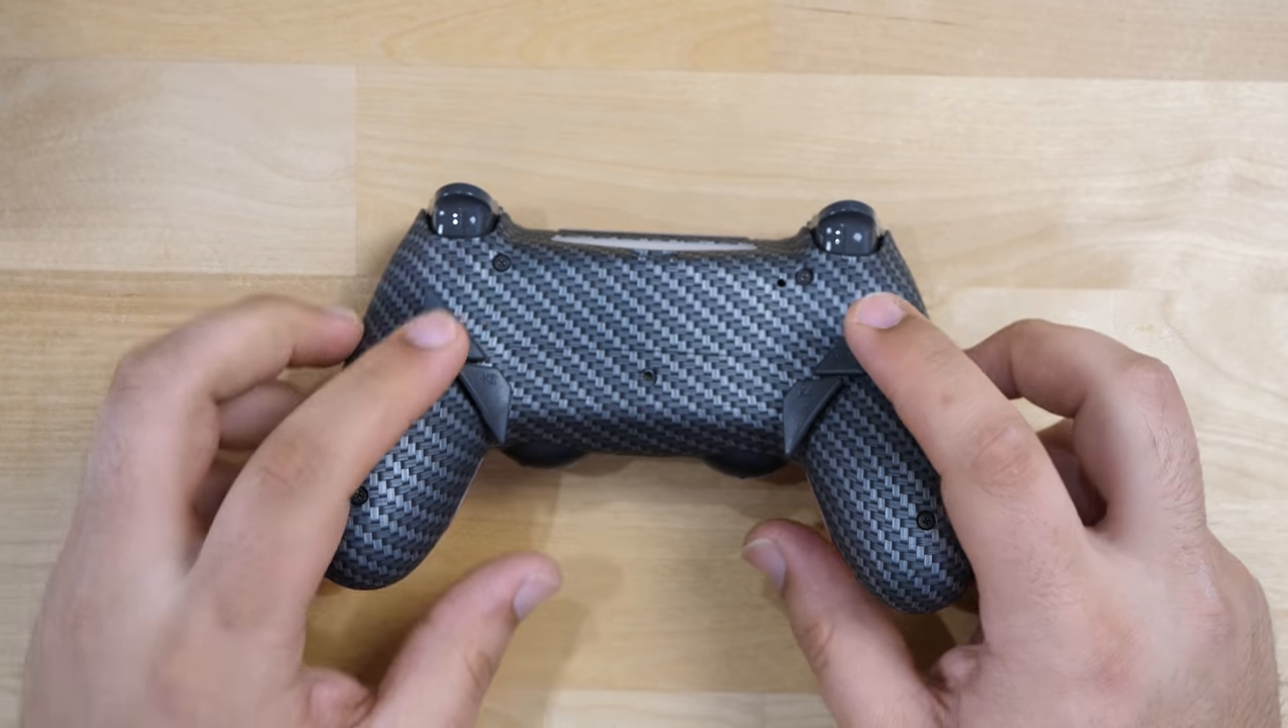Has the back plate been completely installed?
Yes.